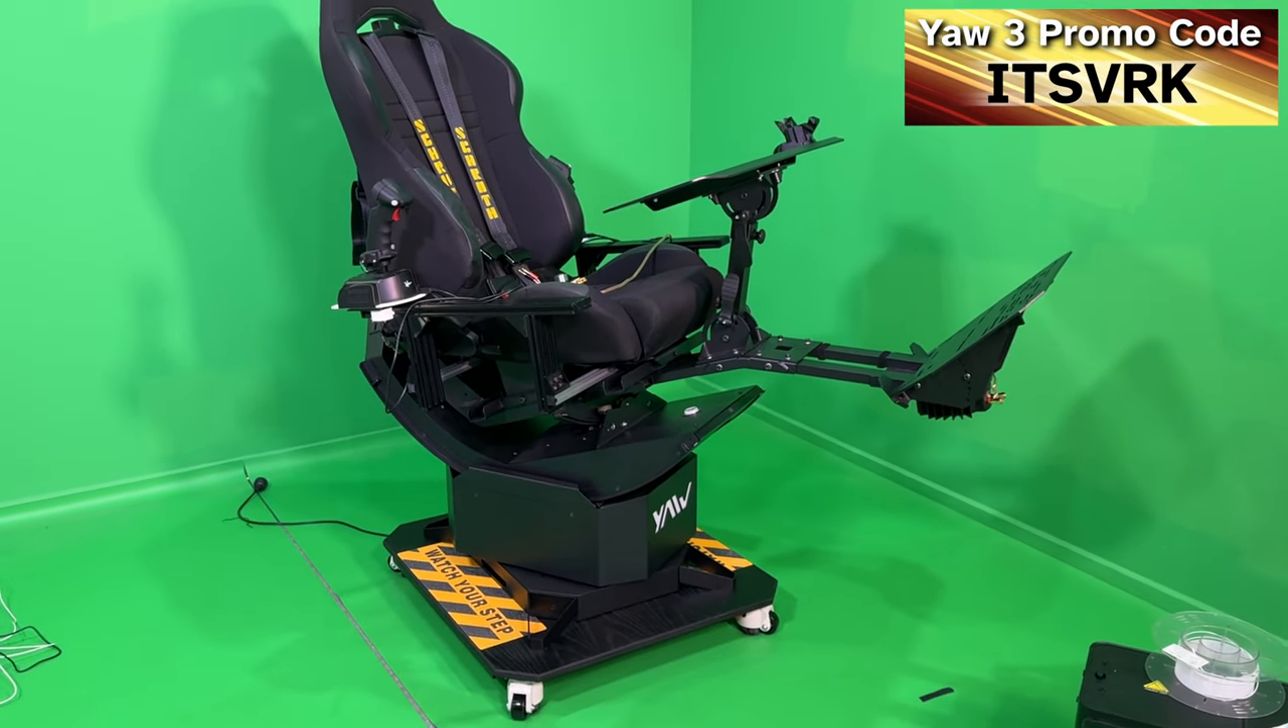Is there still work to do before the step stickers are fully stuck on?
No.